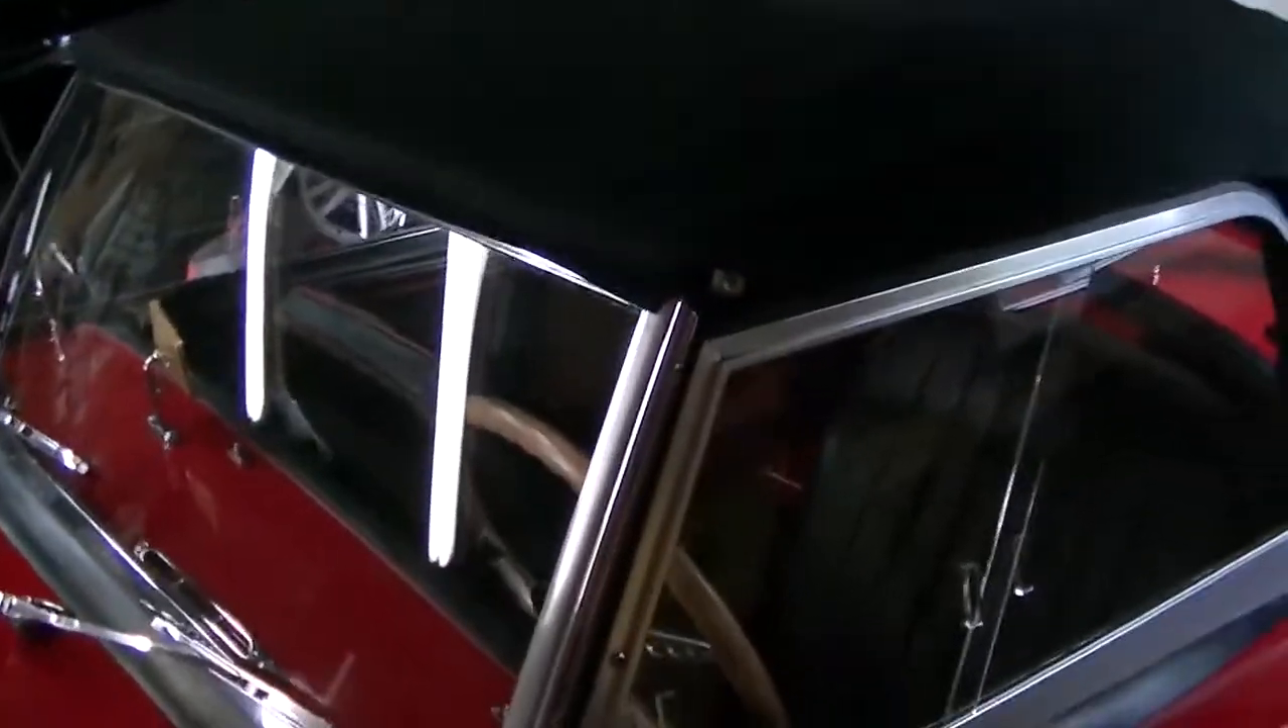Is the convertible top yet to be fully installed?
No.